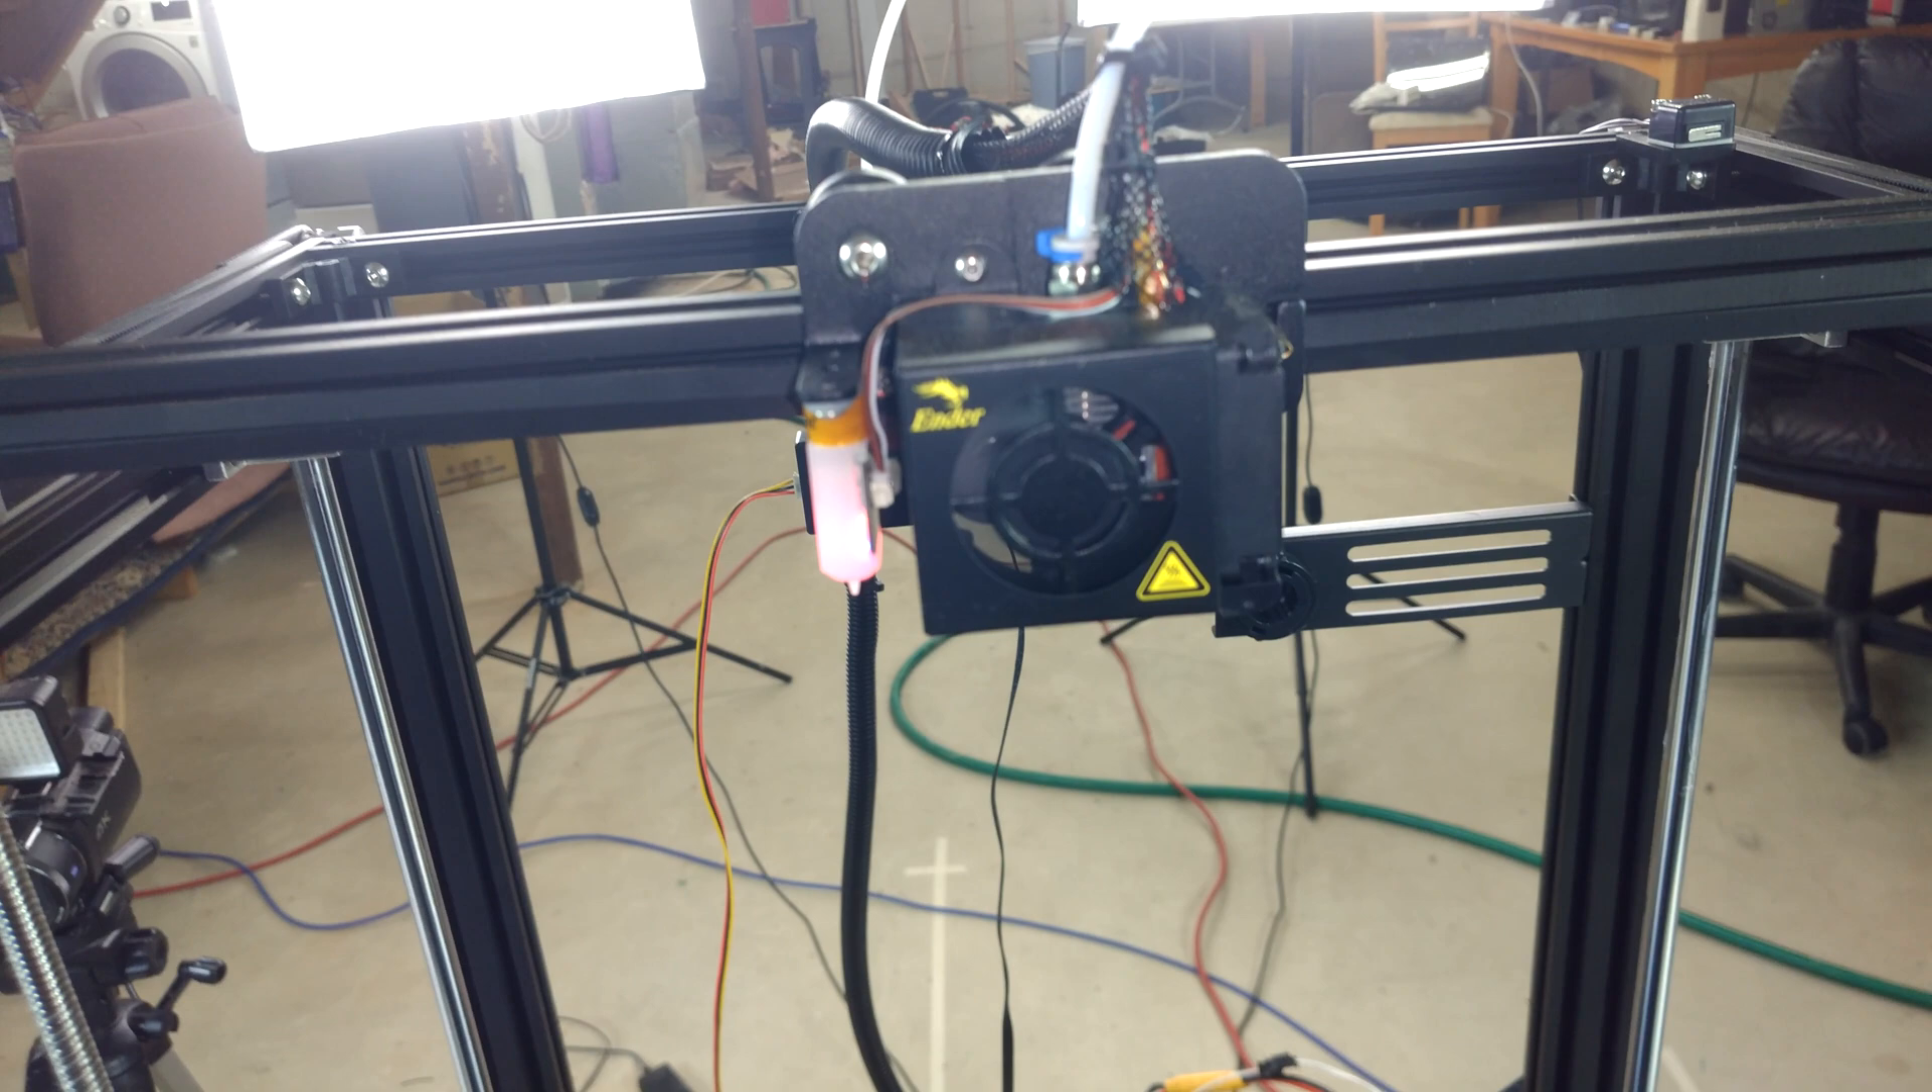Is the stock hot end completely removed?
No.